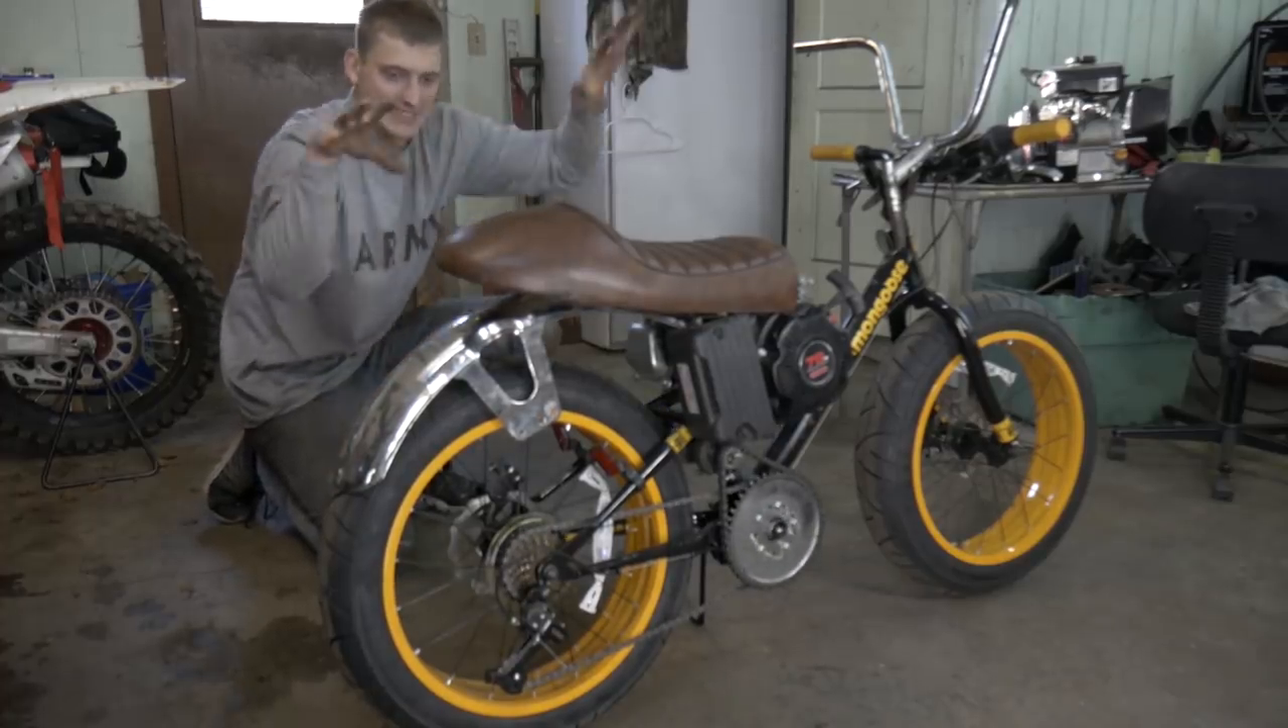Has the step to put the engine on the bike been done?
Yes.